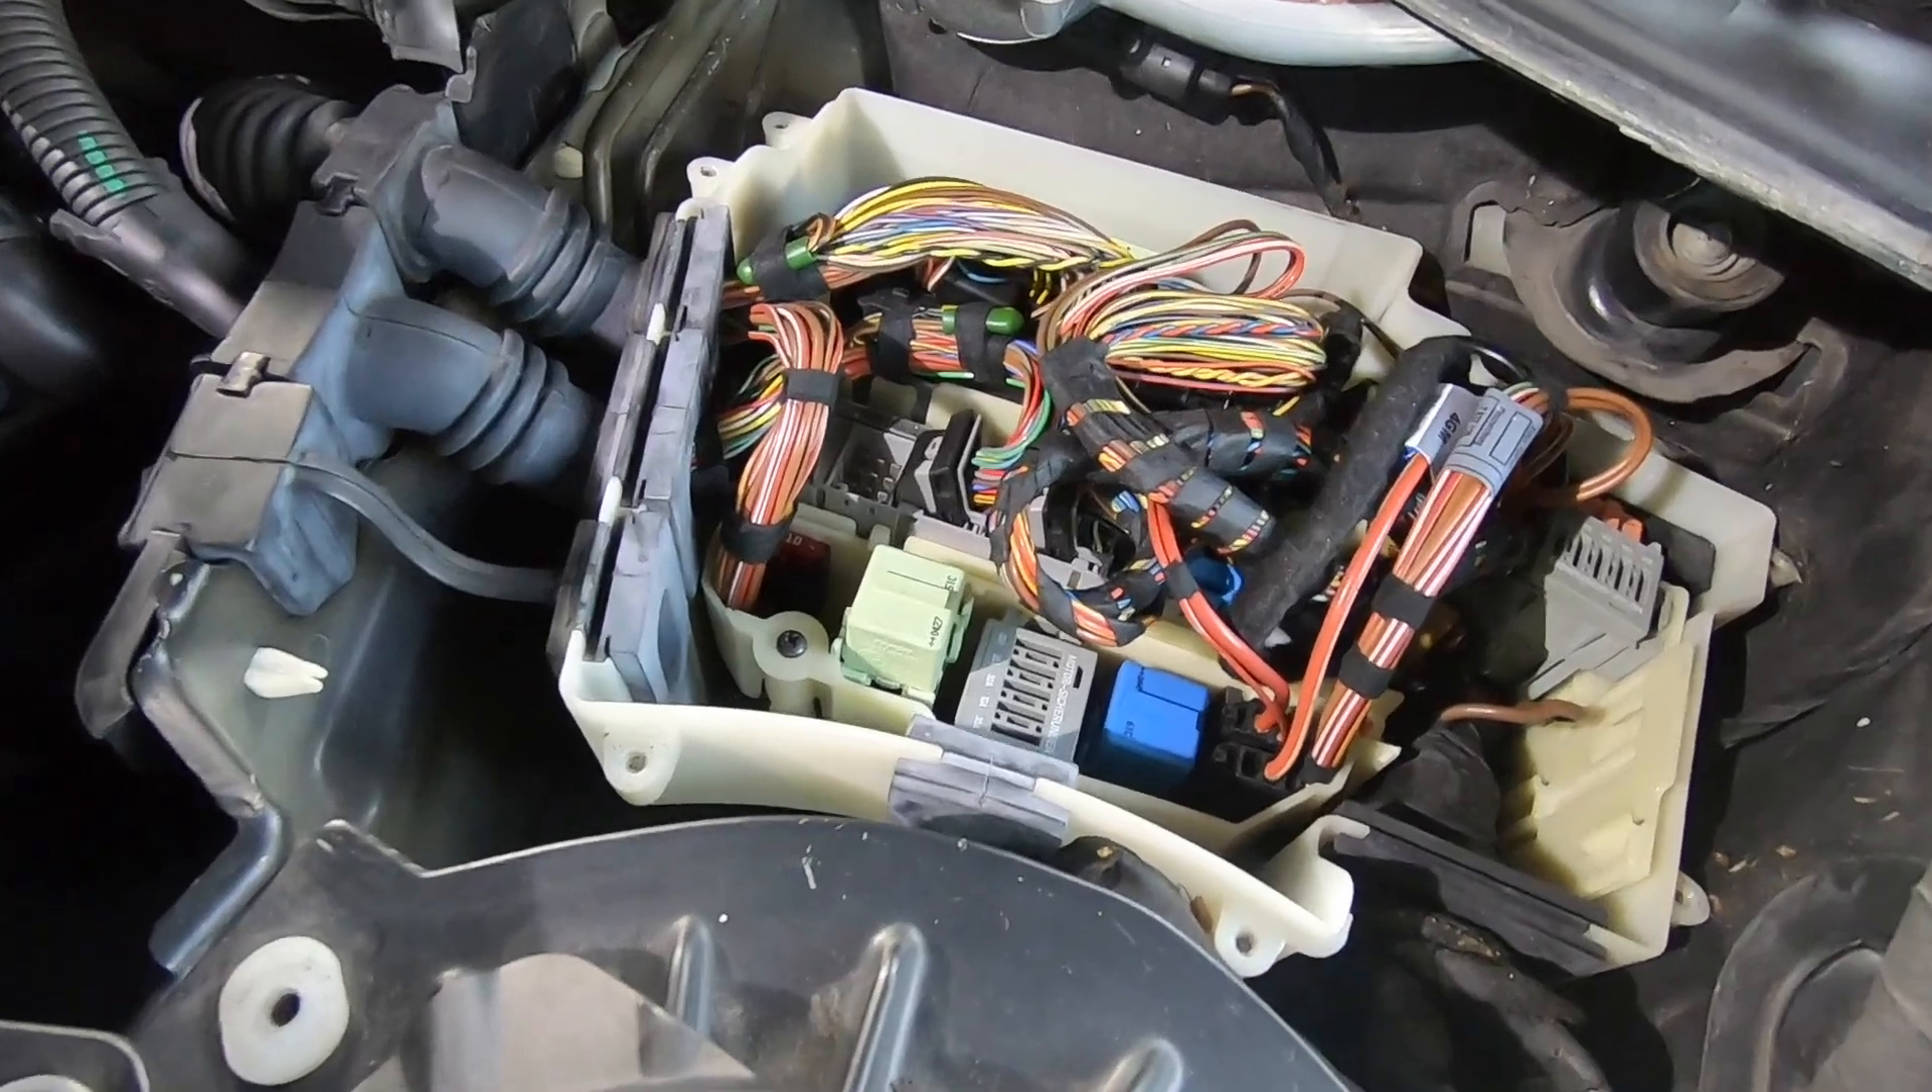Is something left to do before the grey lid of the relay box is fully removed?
No.